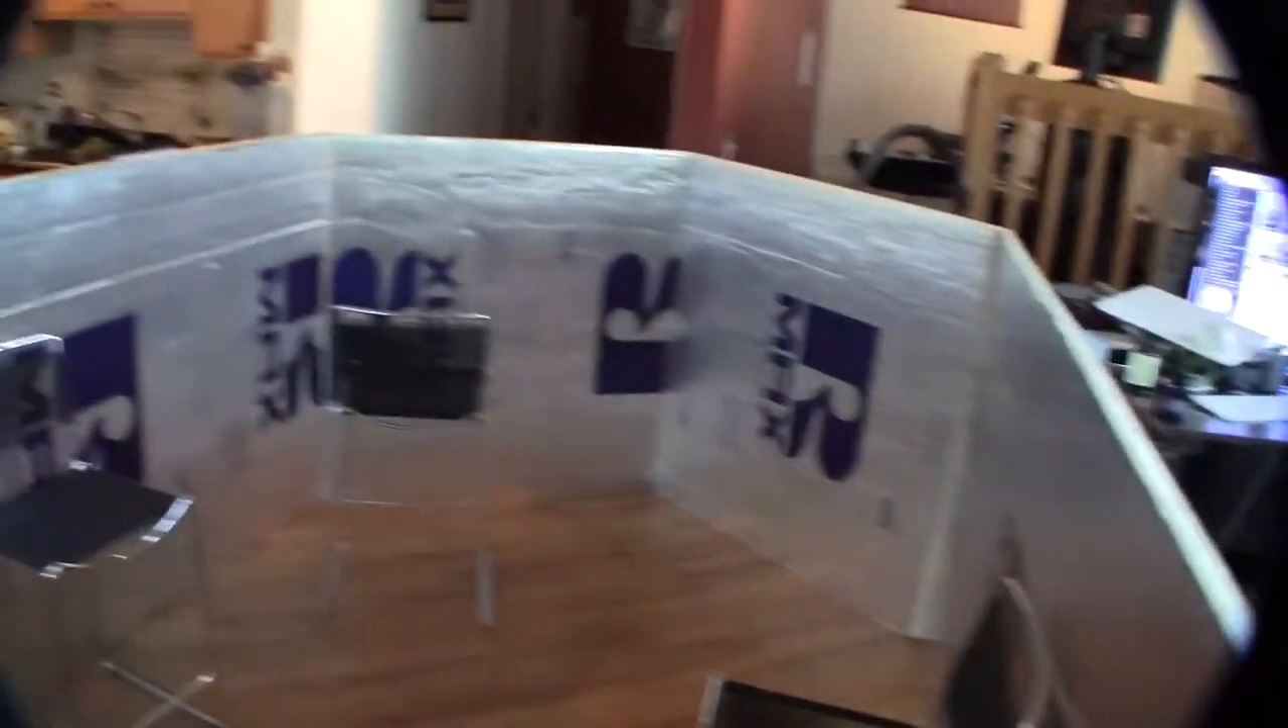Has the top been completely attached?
No.